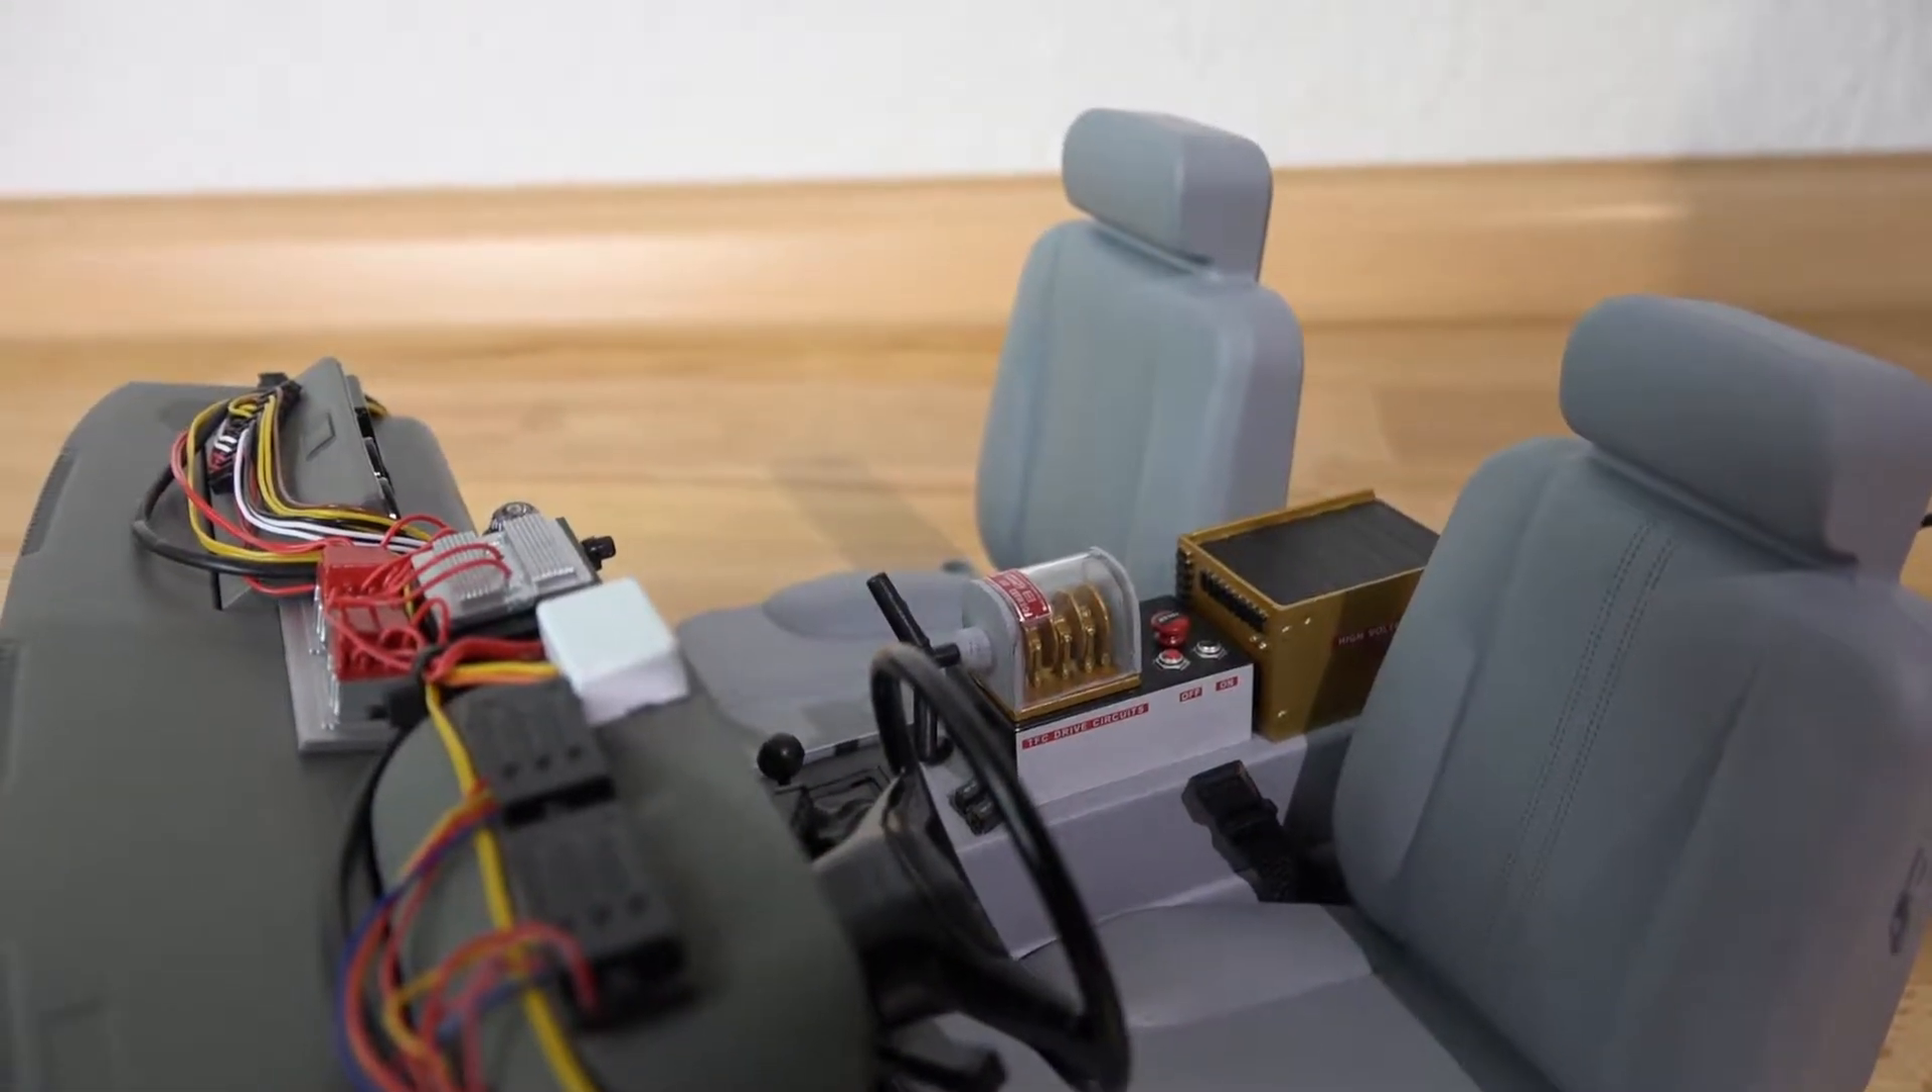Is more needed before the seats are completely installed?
No.